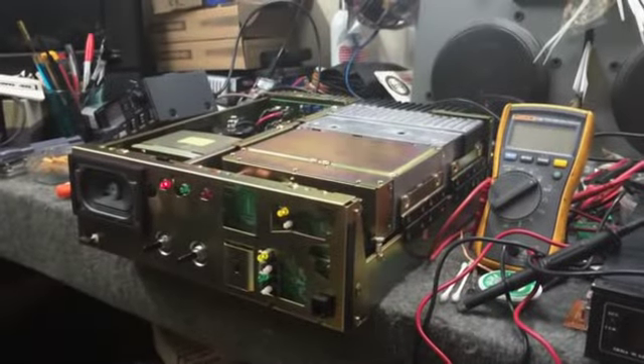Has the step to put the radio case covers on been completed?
No.